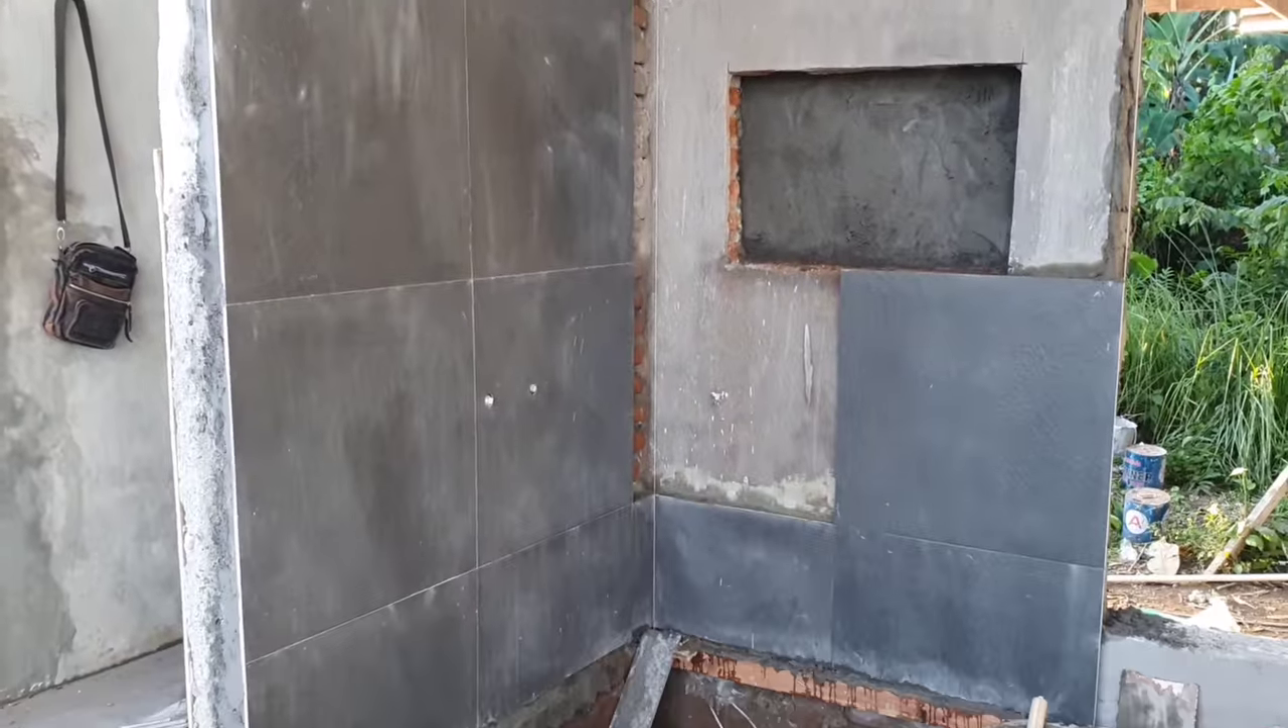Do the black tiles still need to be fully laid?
Yes.